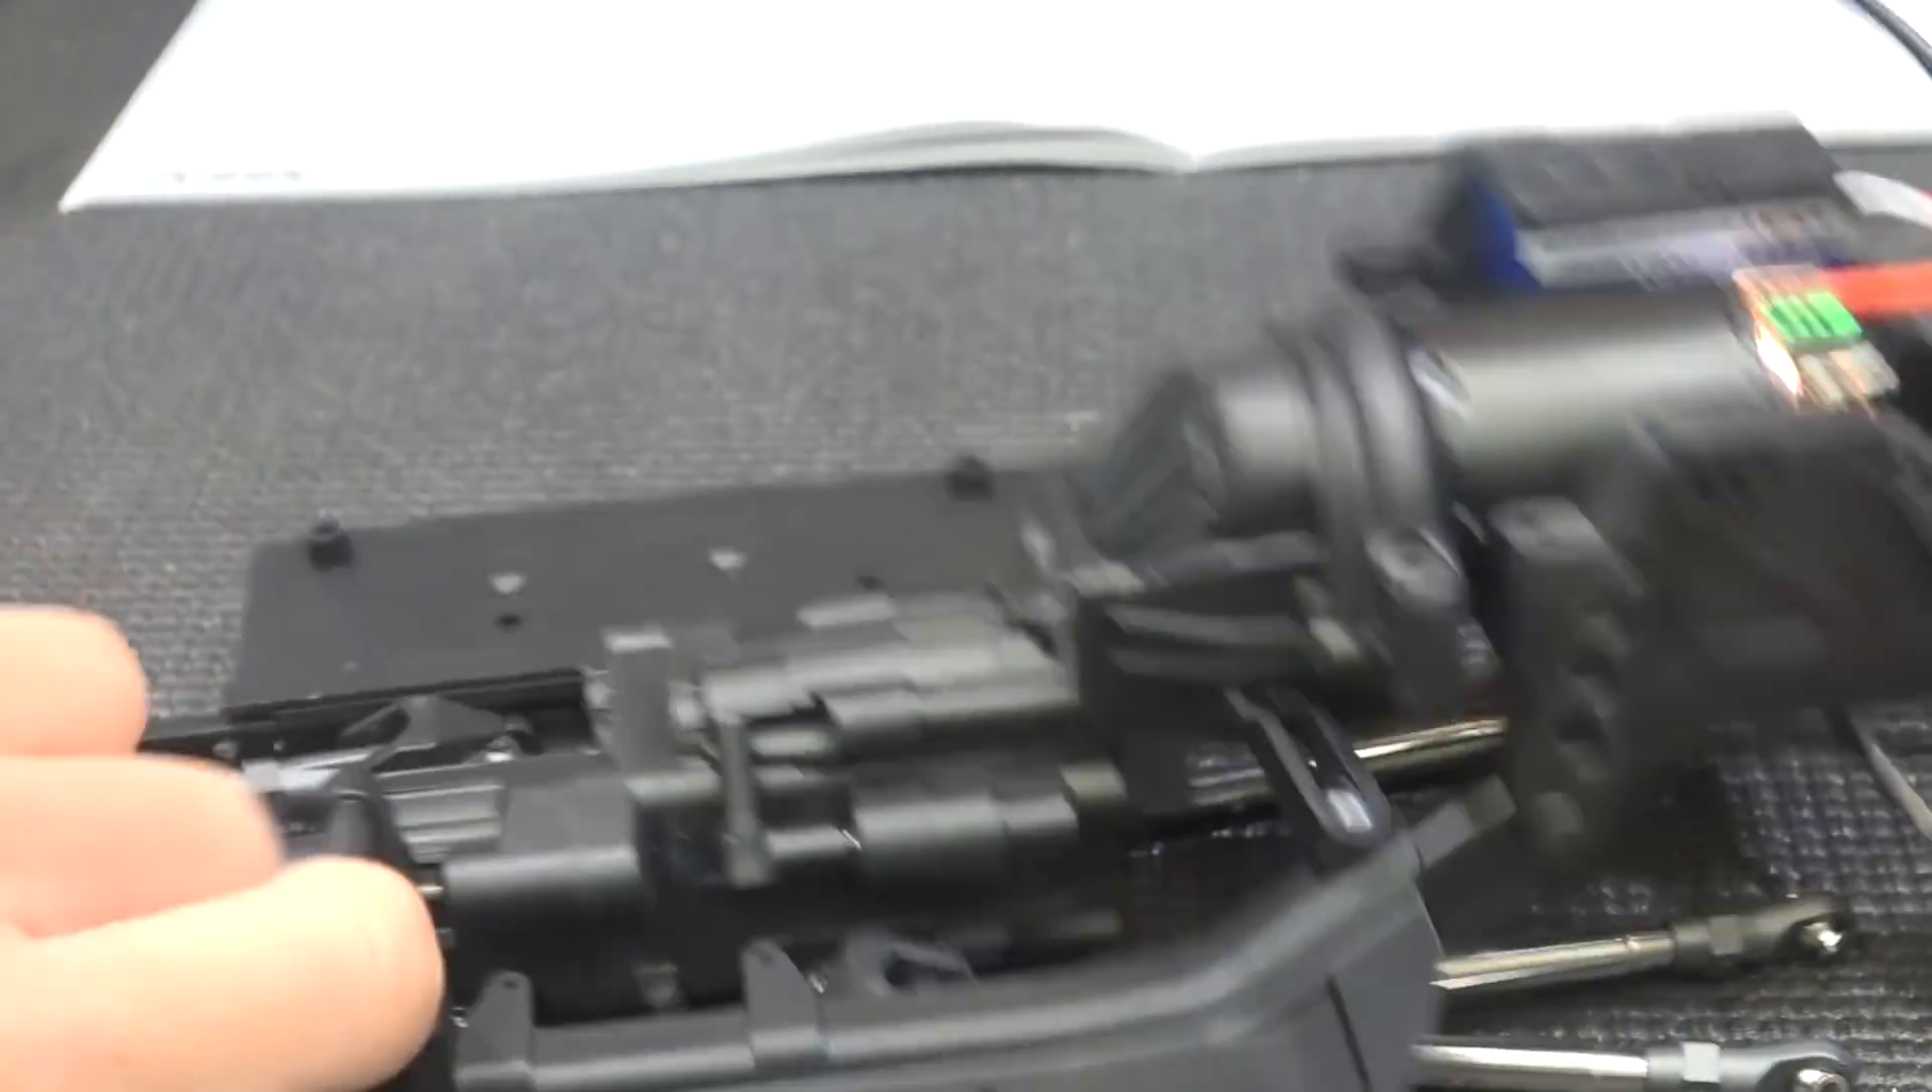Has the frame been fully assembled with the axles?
No.